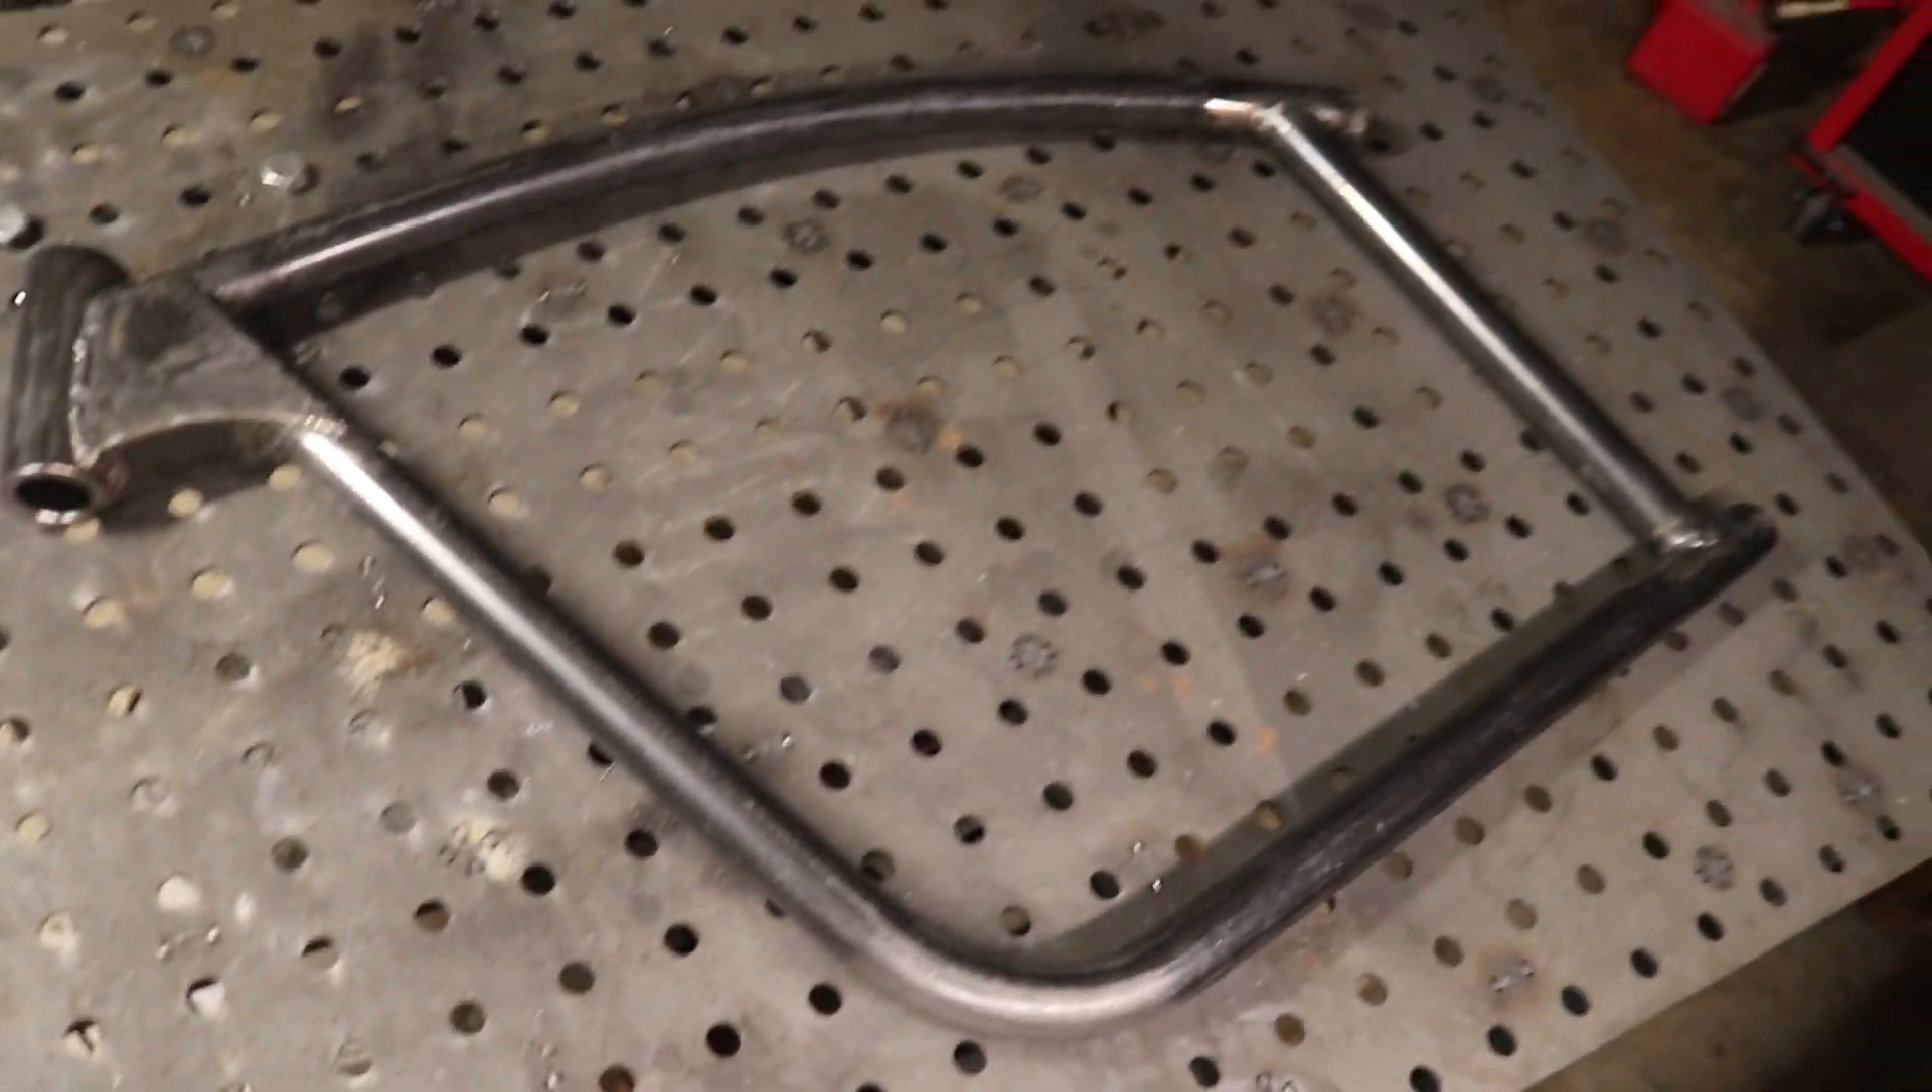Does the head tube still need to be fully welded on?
No.